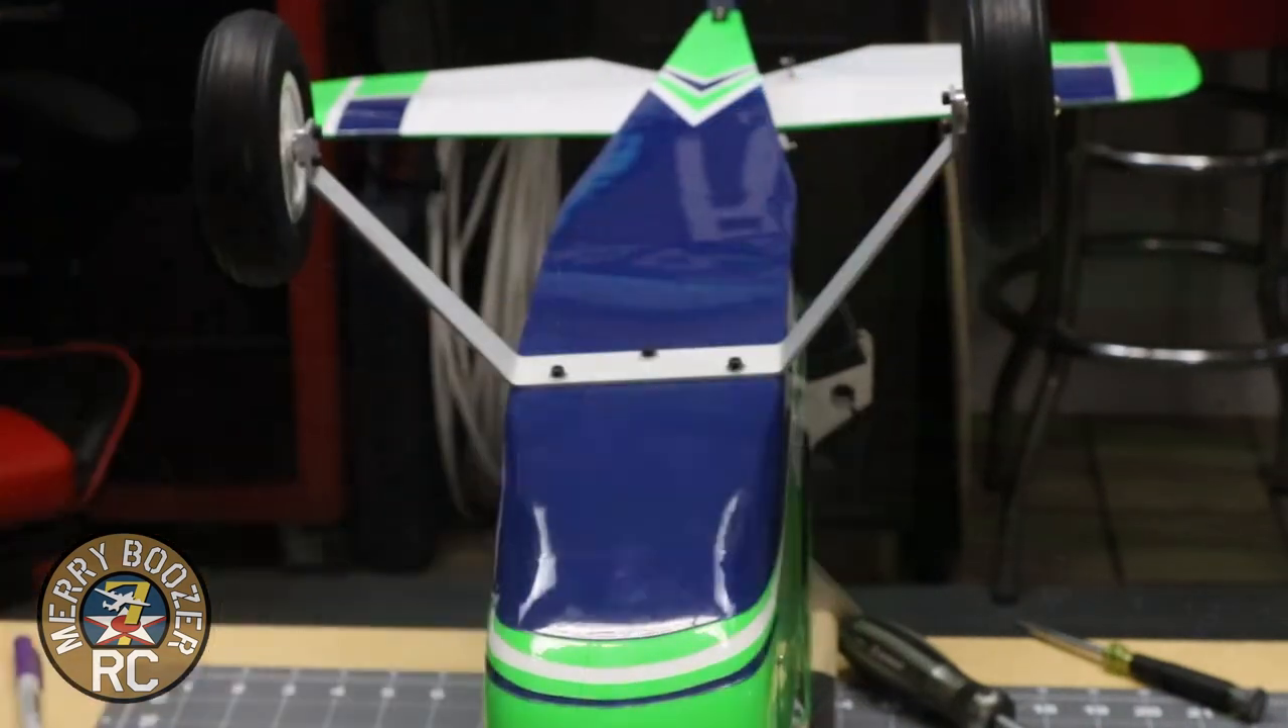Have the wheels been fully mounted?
Yes.